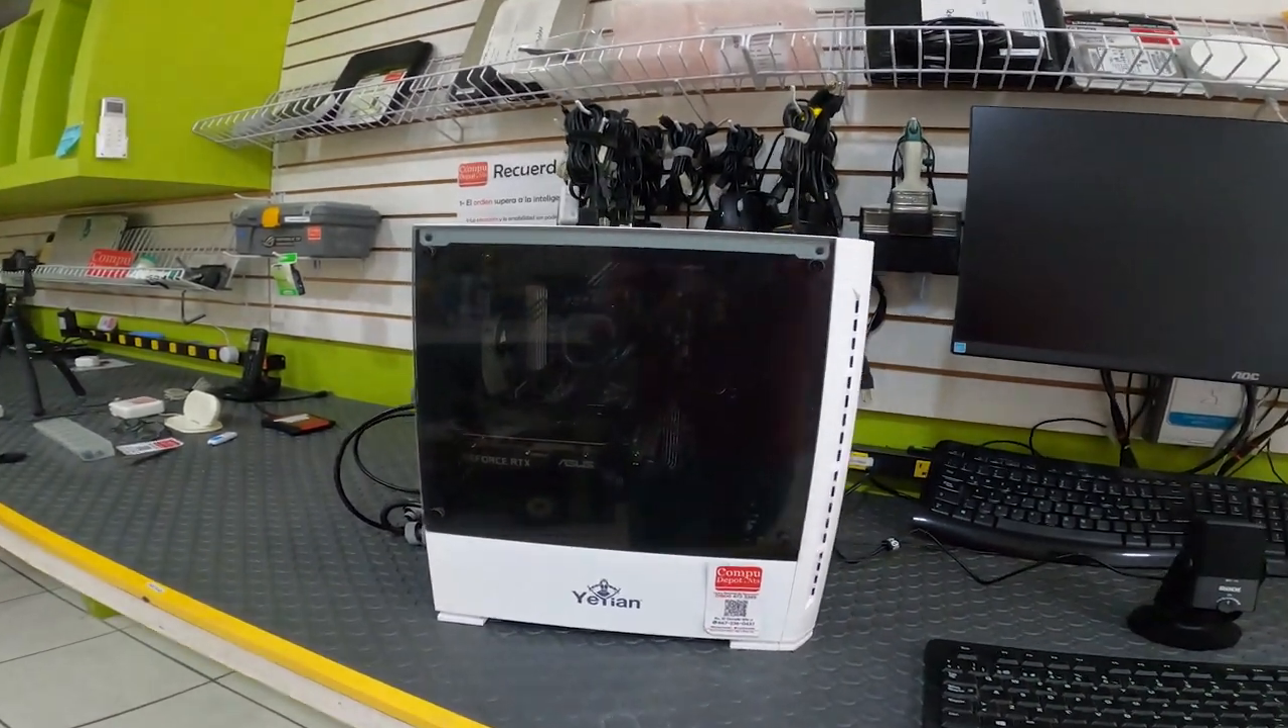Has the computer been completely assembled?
Yes.